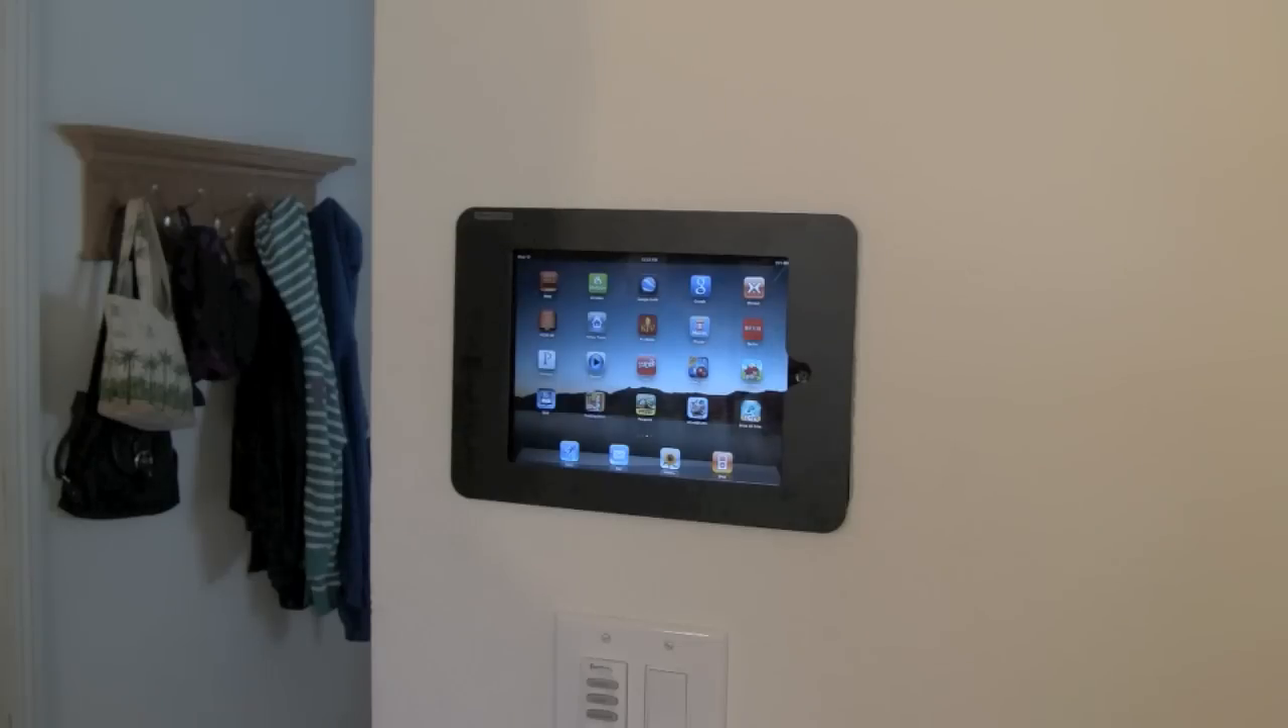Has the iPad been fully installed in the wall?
Yes.